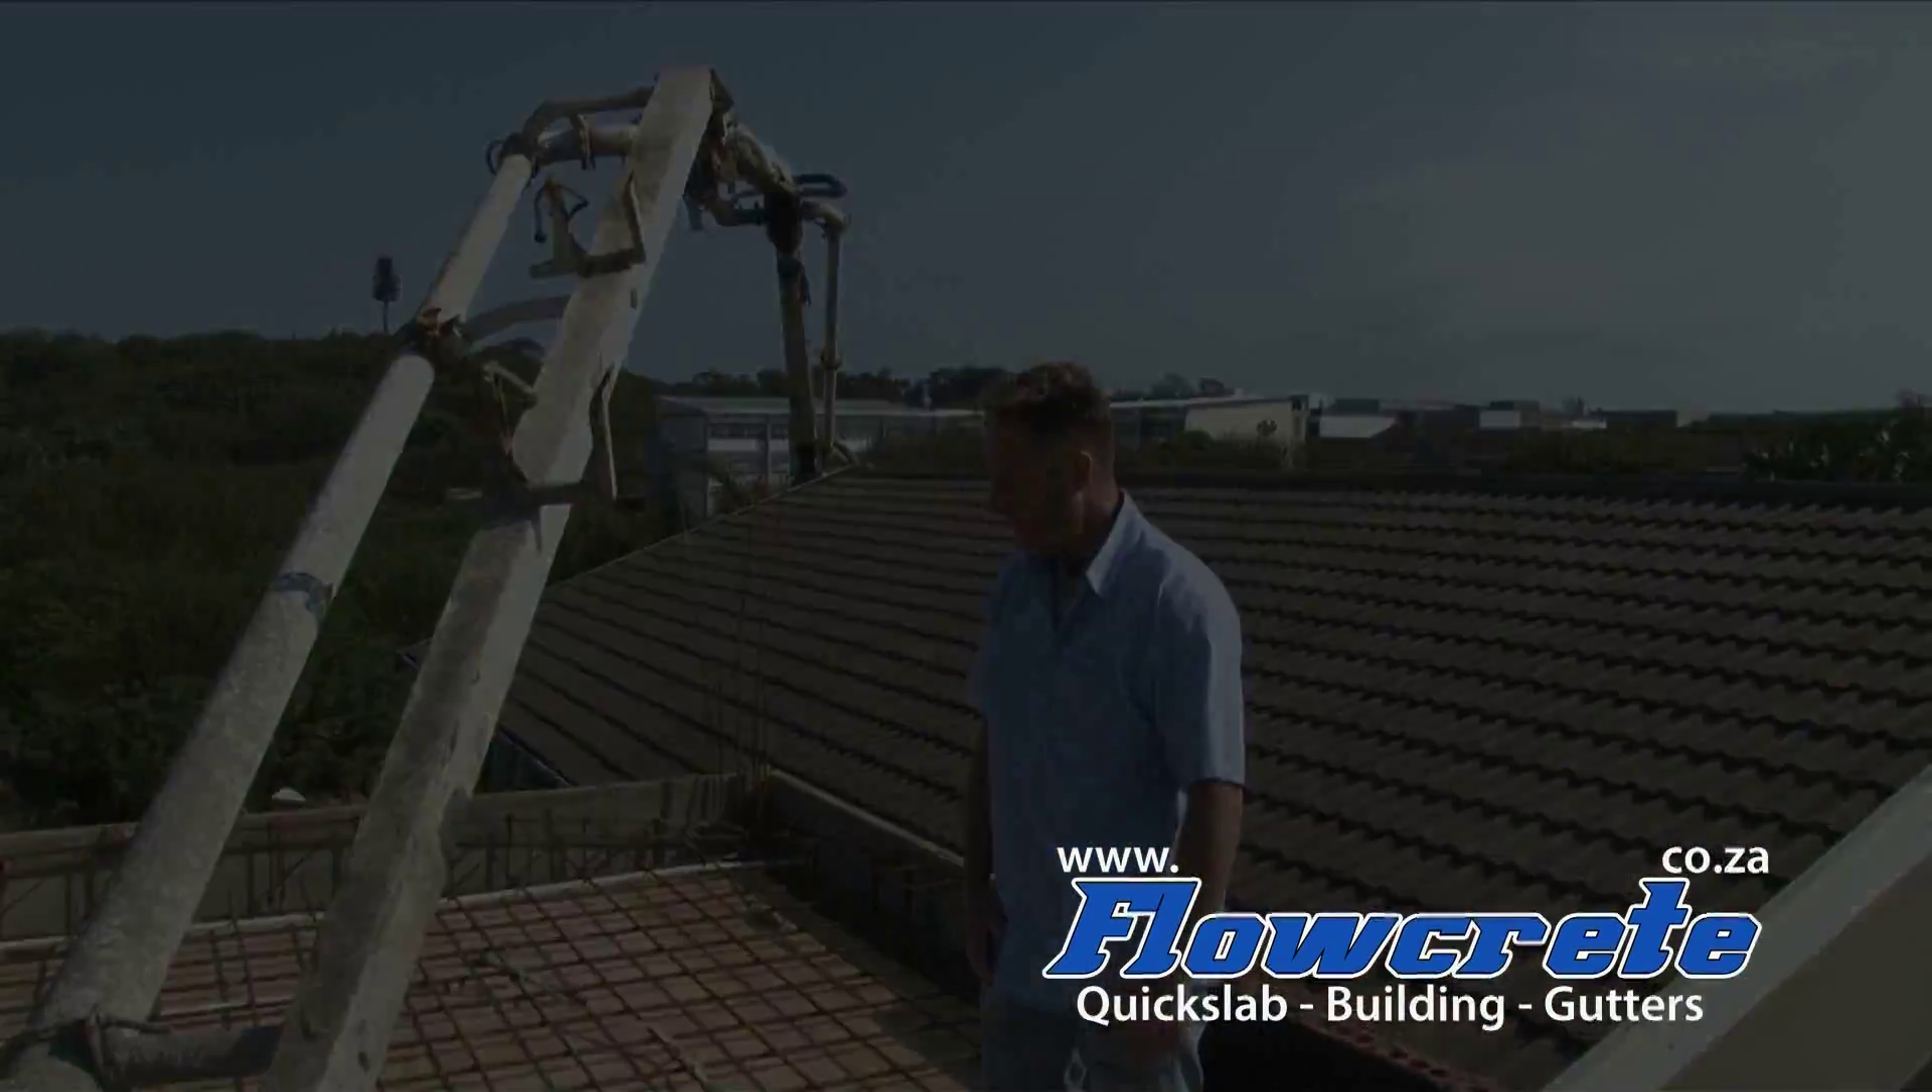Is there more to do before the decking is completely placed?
No.